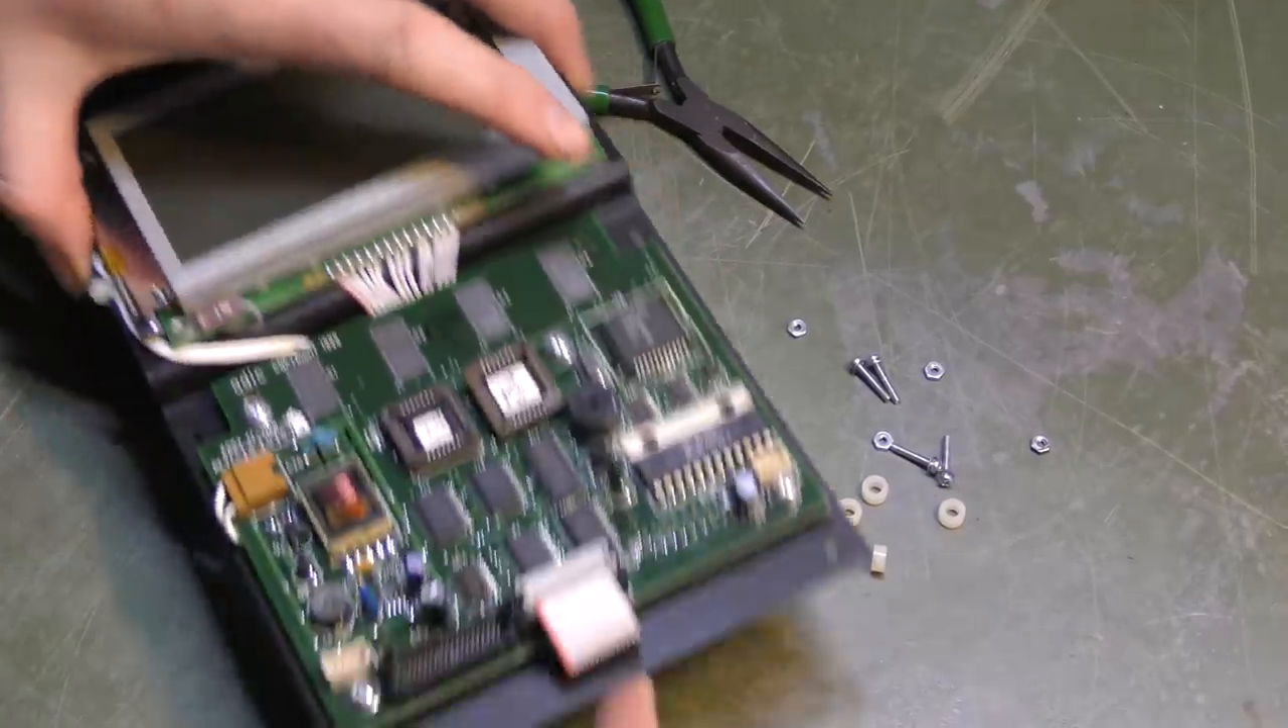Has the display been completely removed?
No.